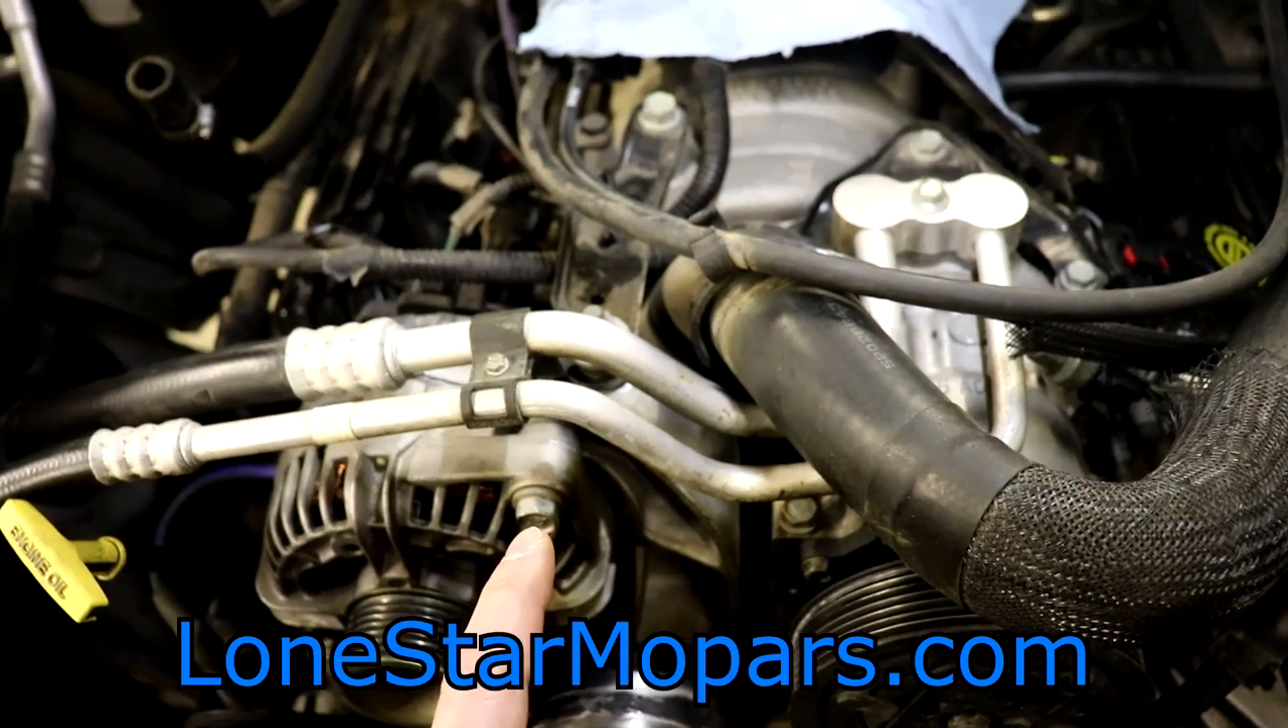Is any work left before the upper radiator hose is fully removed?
Yes.